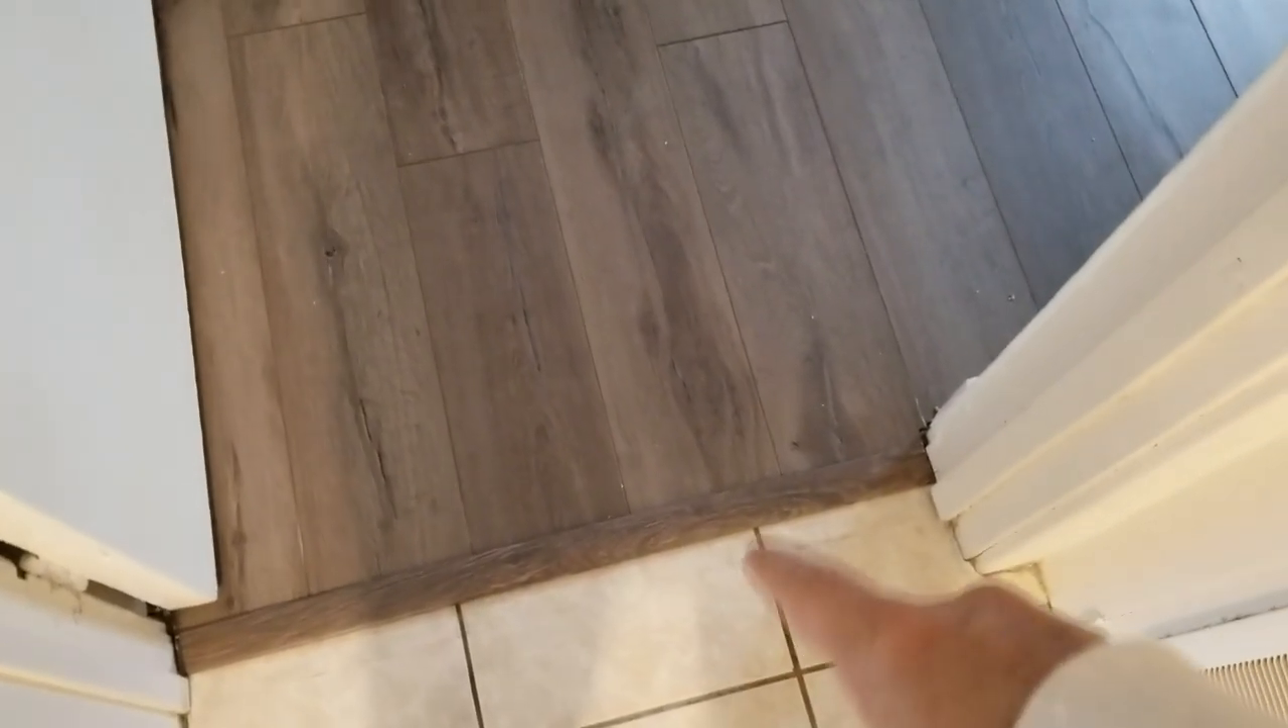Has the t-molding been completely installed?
Yes.